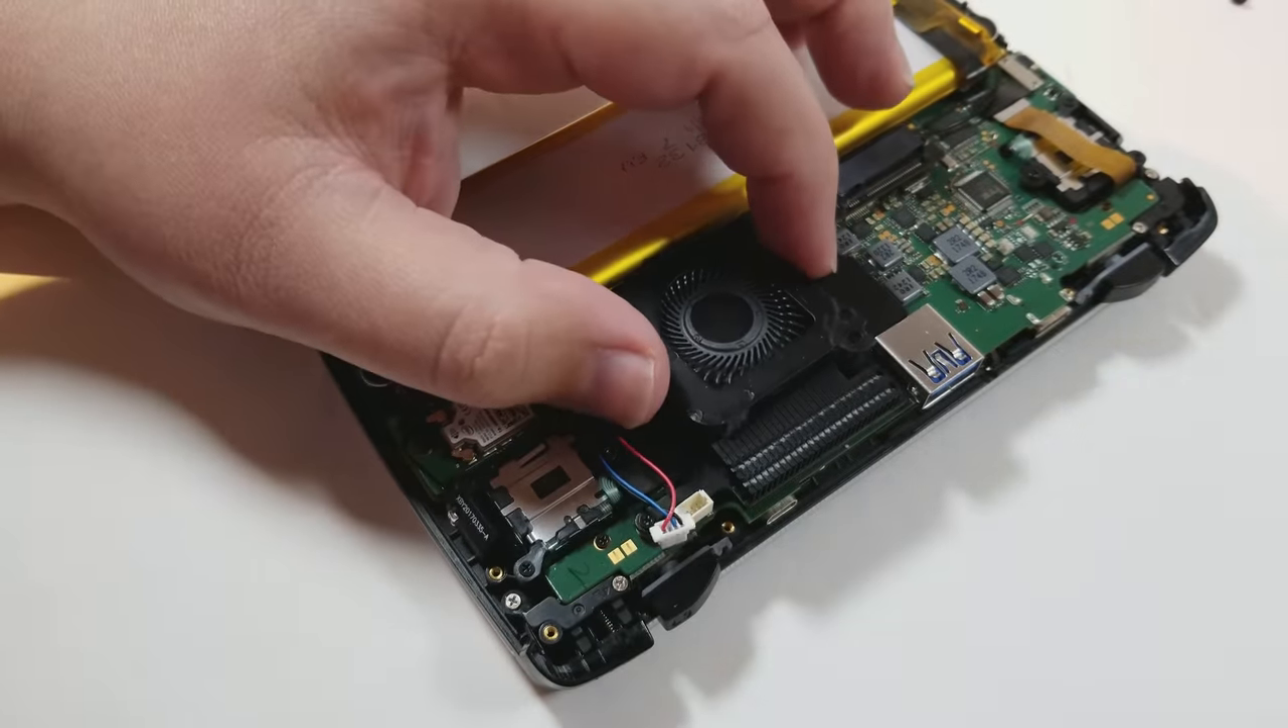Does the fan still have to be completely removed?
Yes.